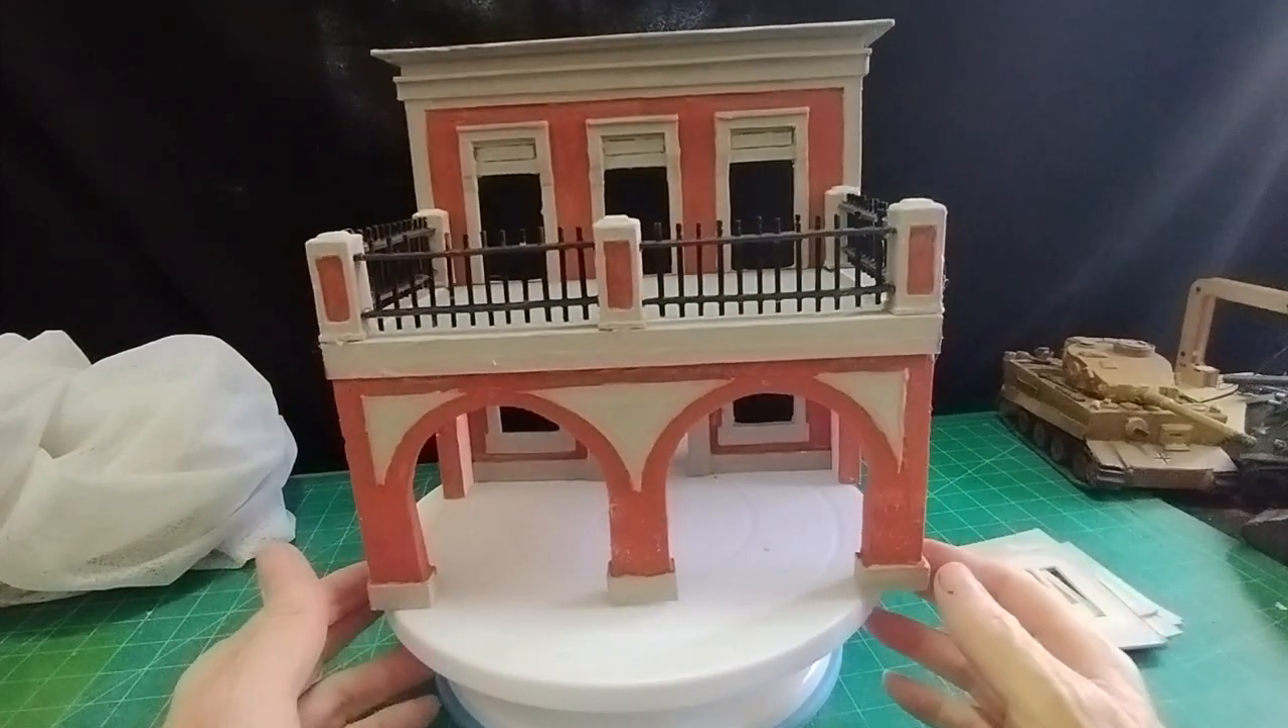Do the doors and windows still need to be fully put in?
Yes.